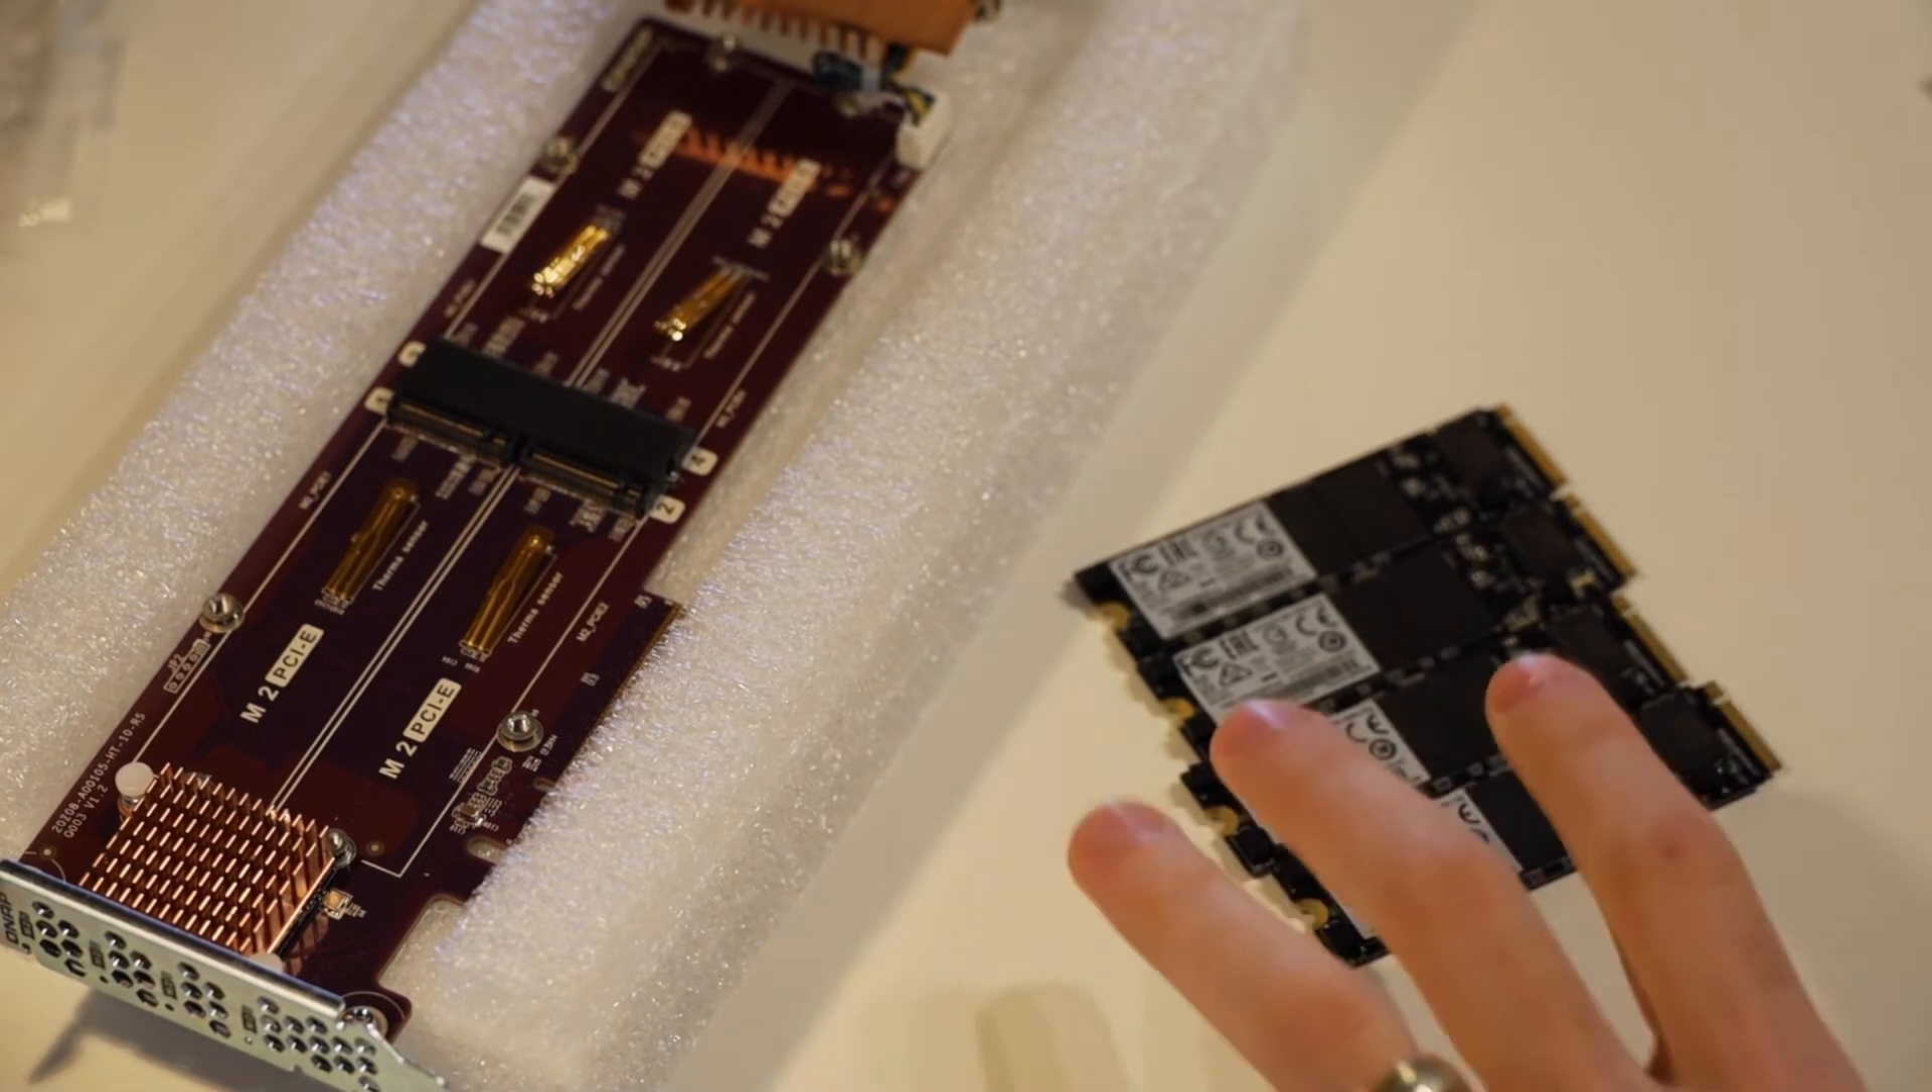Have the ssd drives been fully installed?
No.